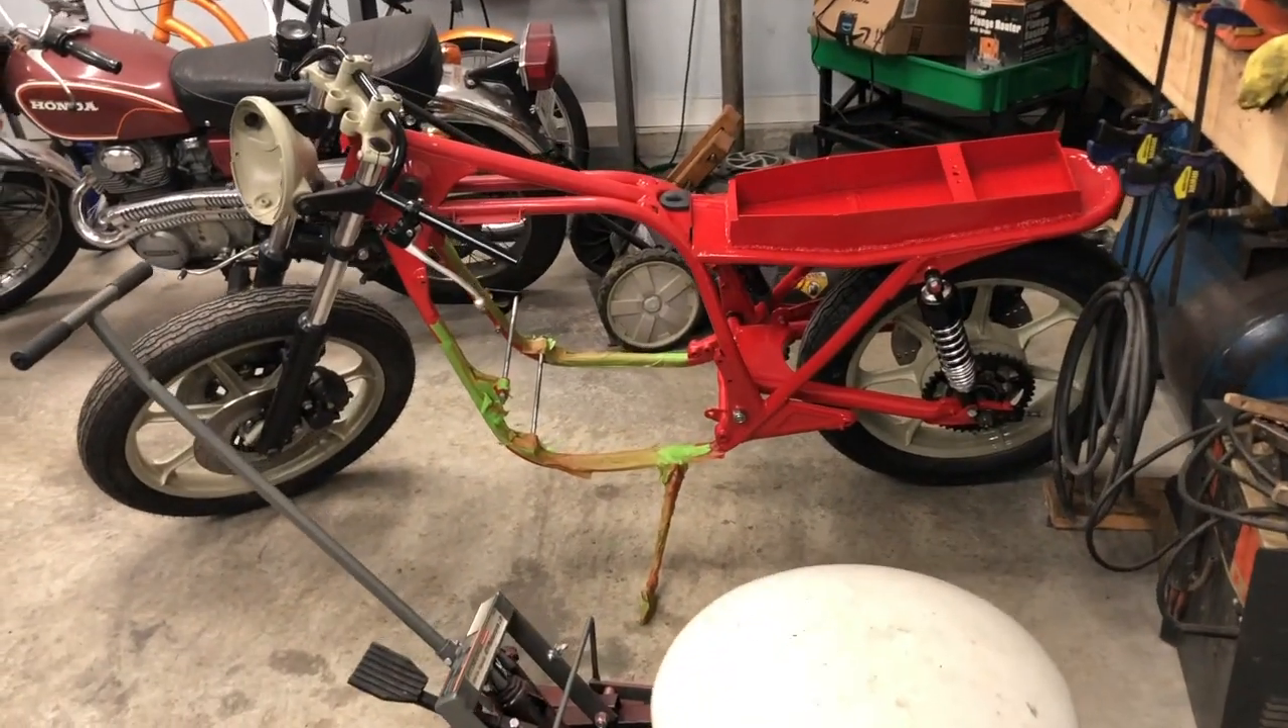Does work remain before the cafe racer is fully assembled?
Yes.